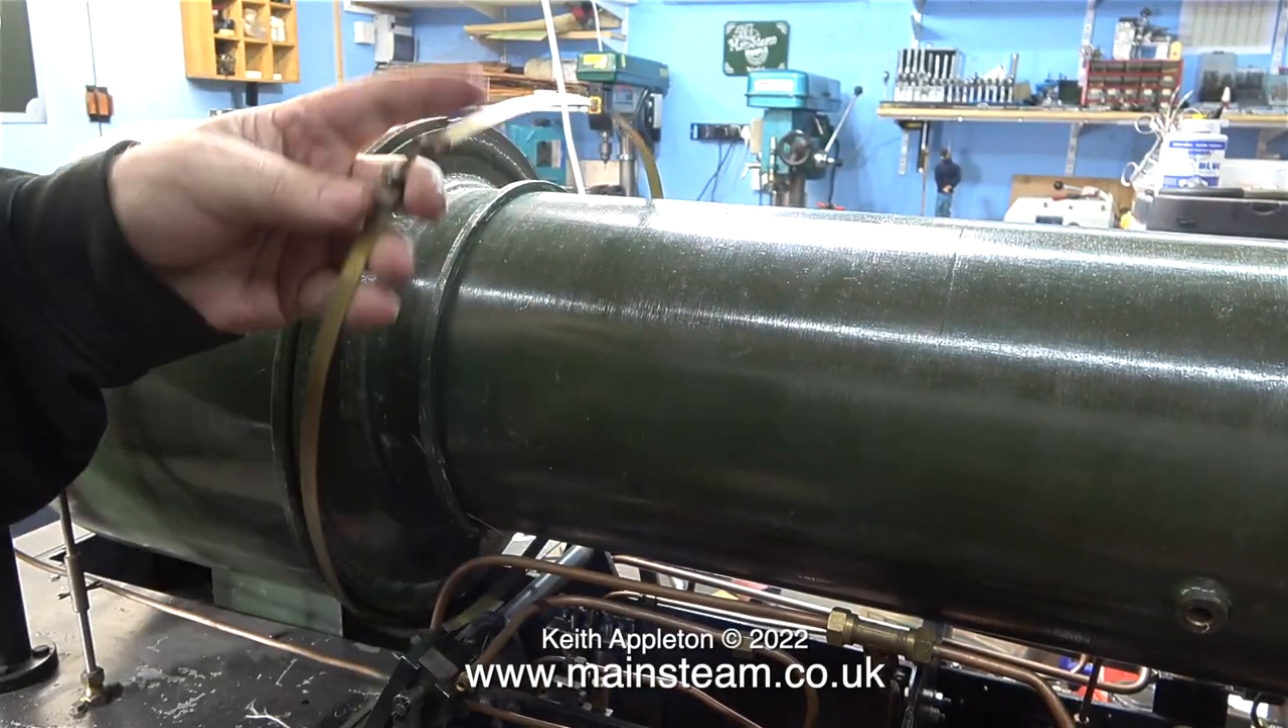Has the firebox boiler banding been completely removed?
No.